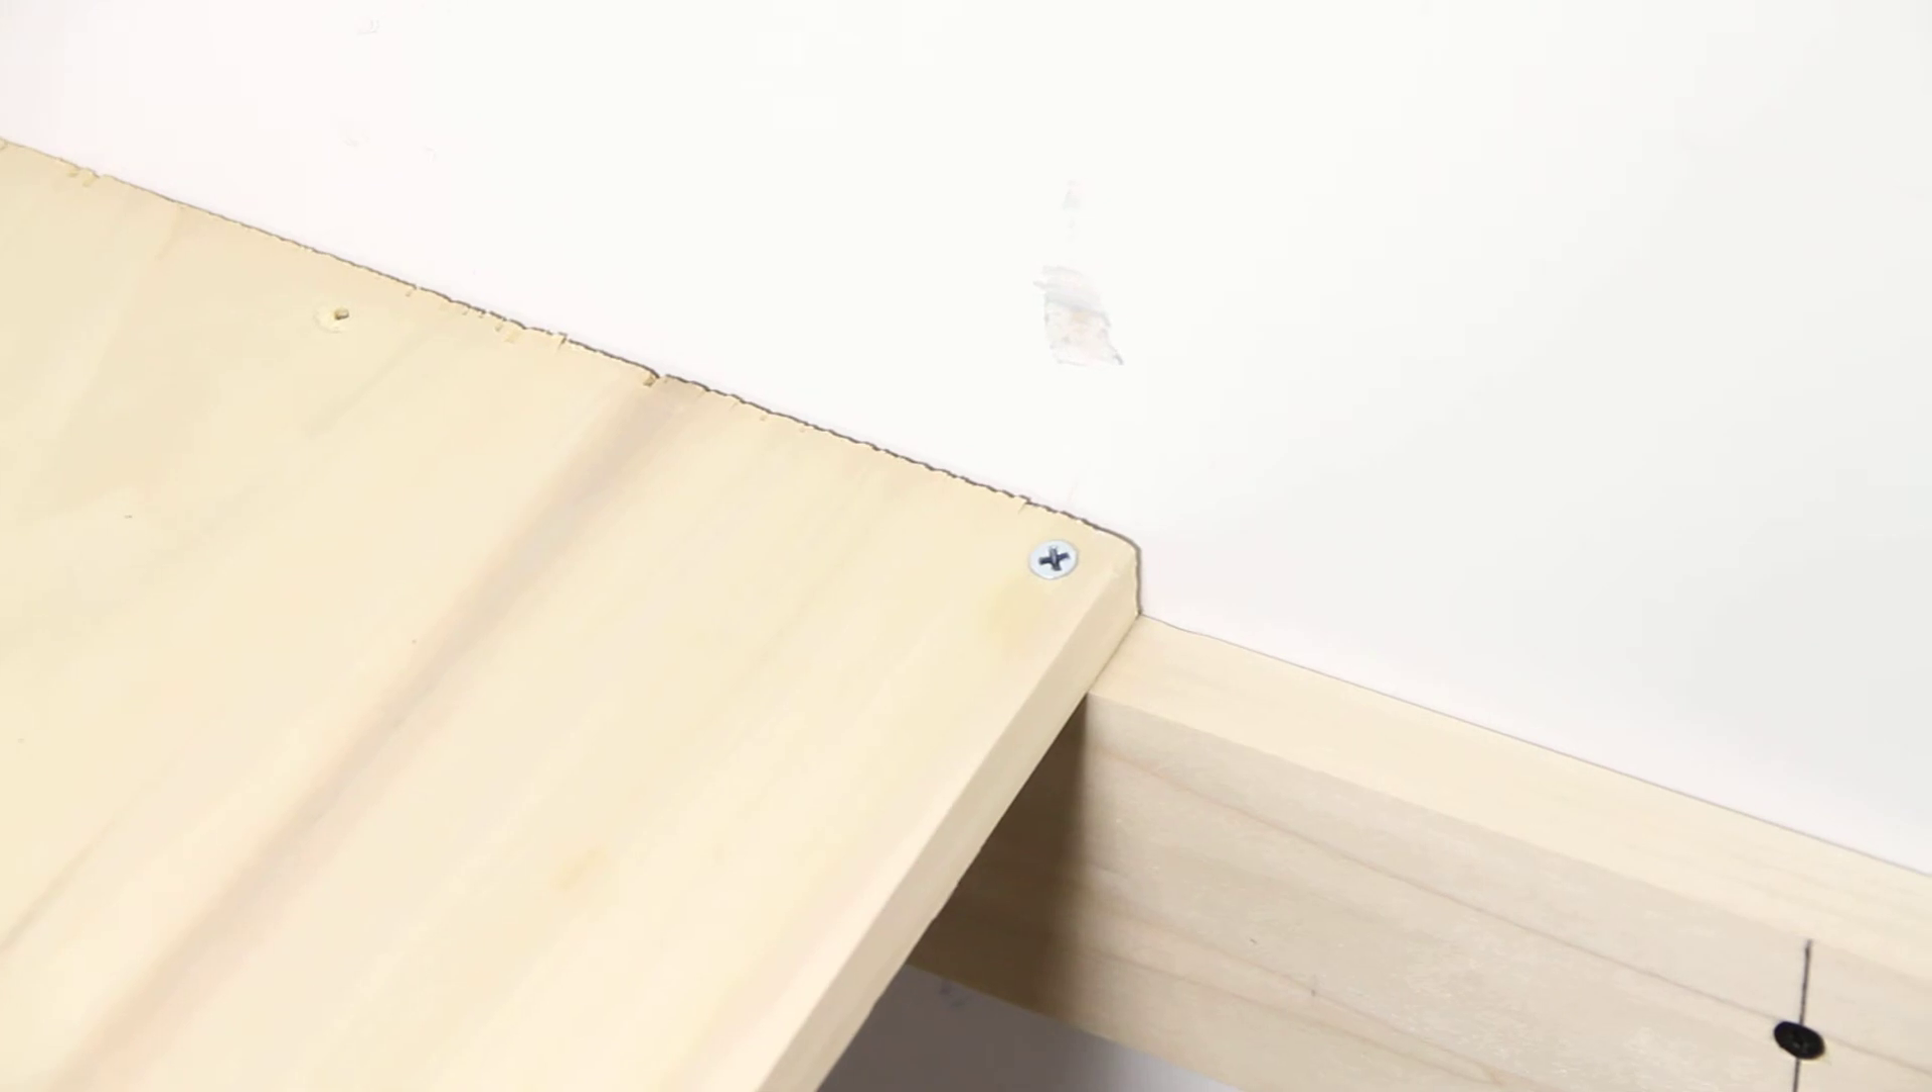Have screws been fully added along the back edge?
No.